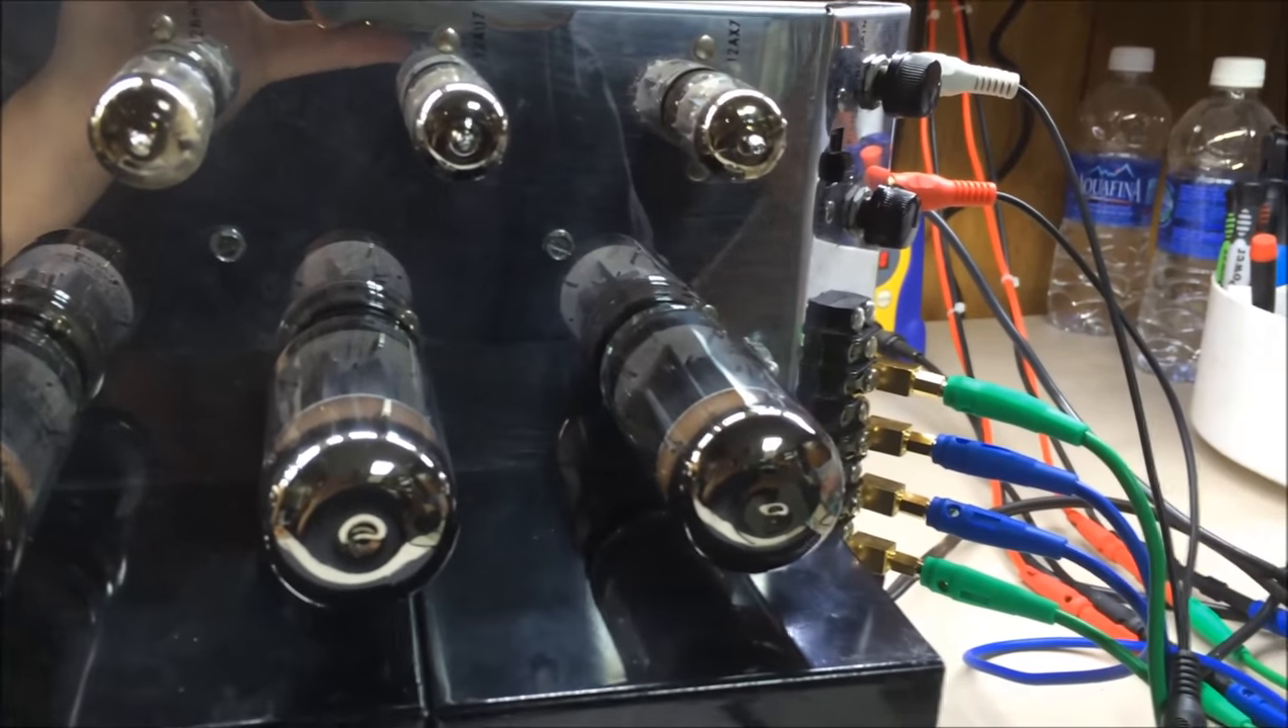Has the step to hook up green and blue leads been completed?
Yes.